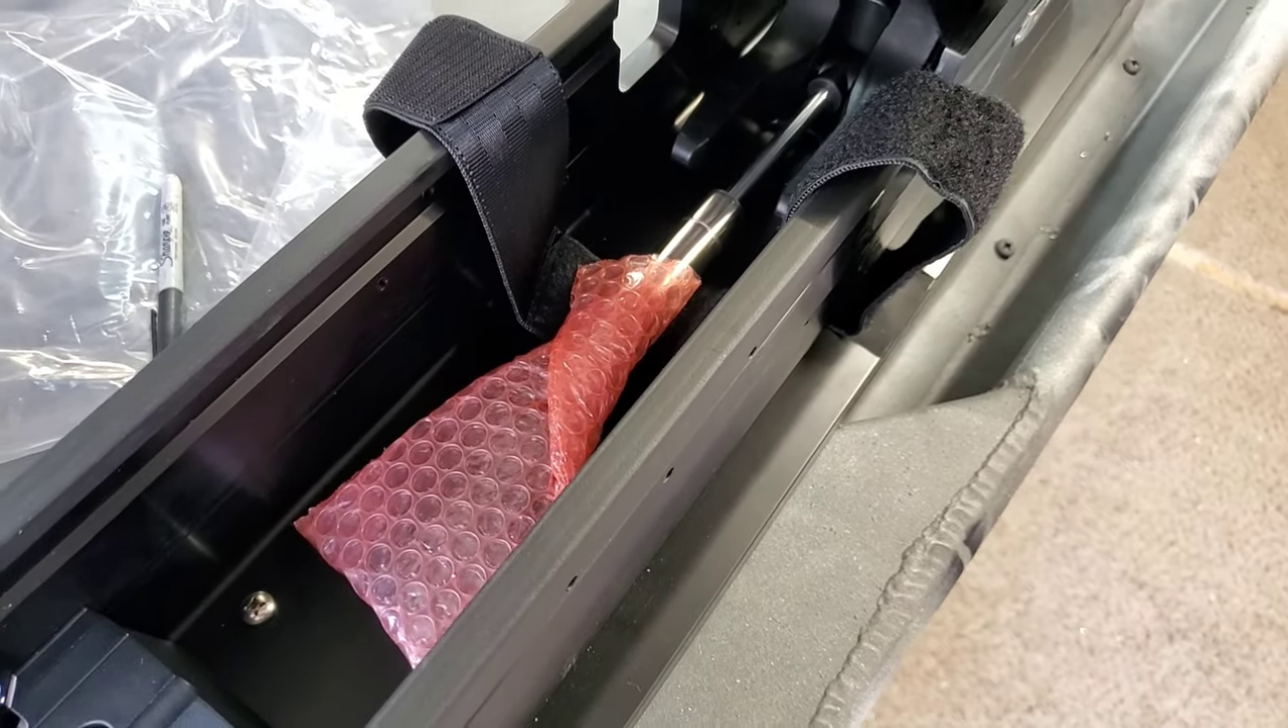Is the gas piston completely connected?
No.